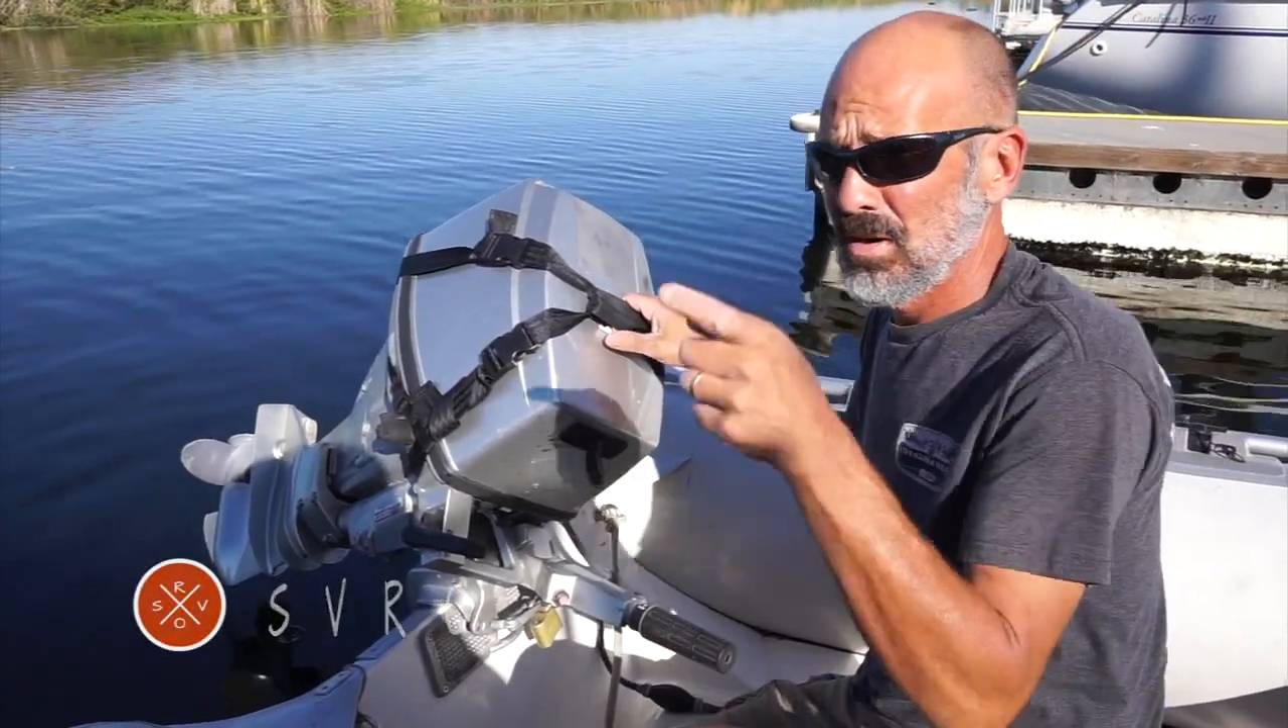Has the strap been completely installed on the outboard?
Yes.